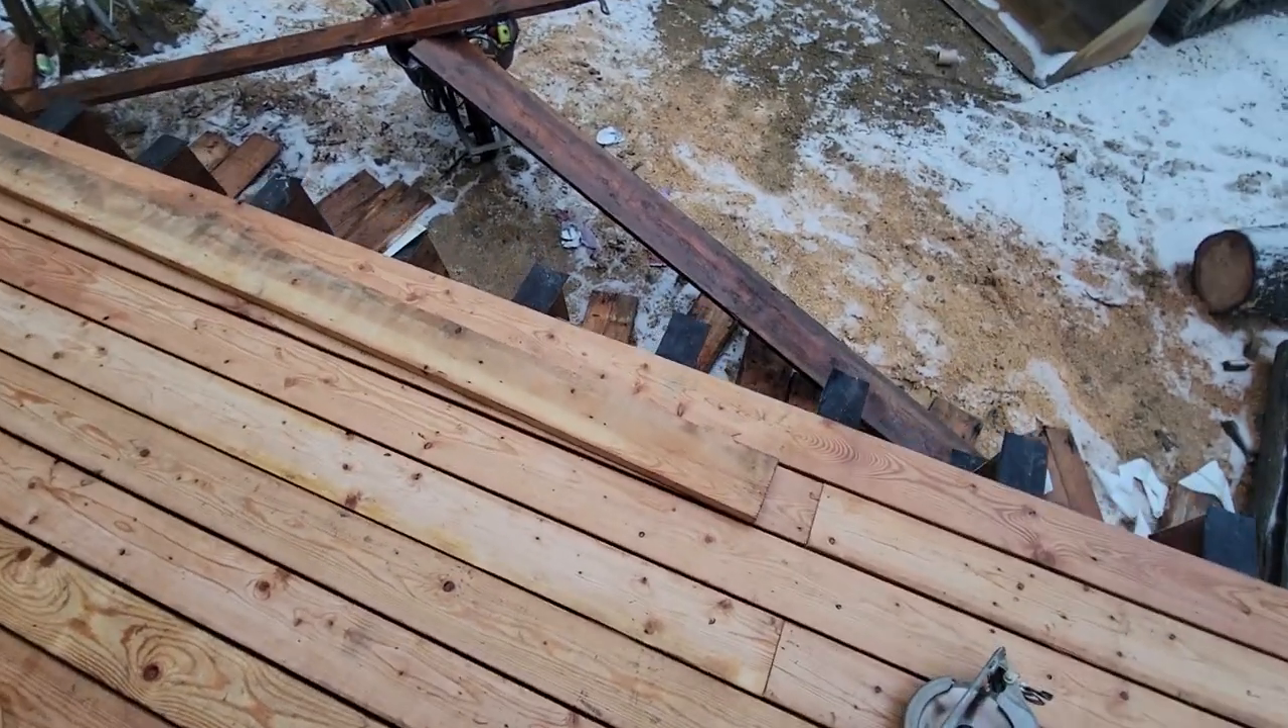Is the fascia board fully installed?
No.